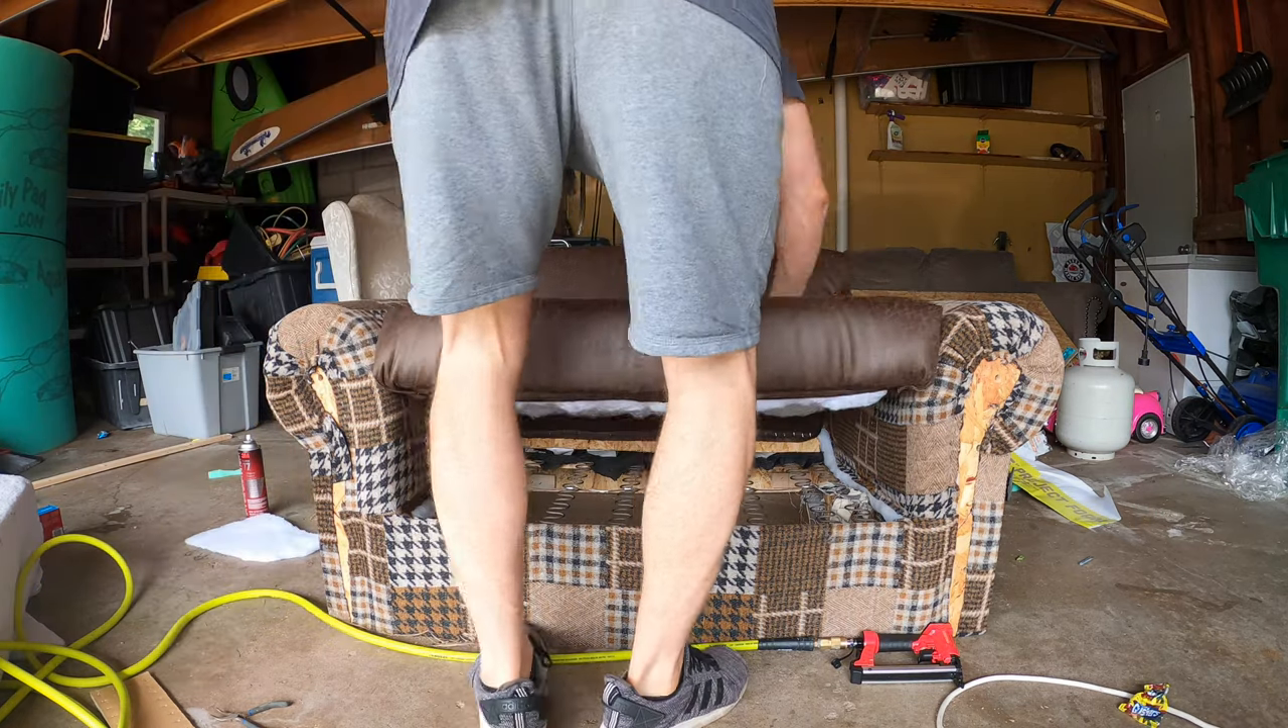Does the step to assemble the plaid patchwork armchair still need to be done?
Yes.